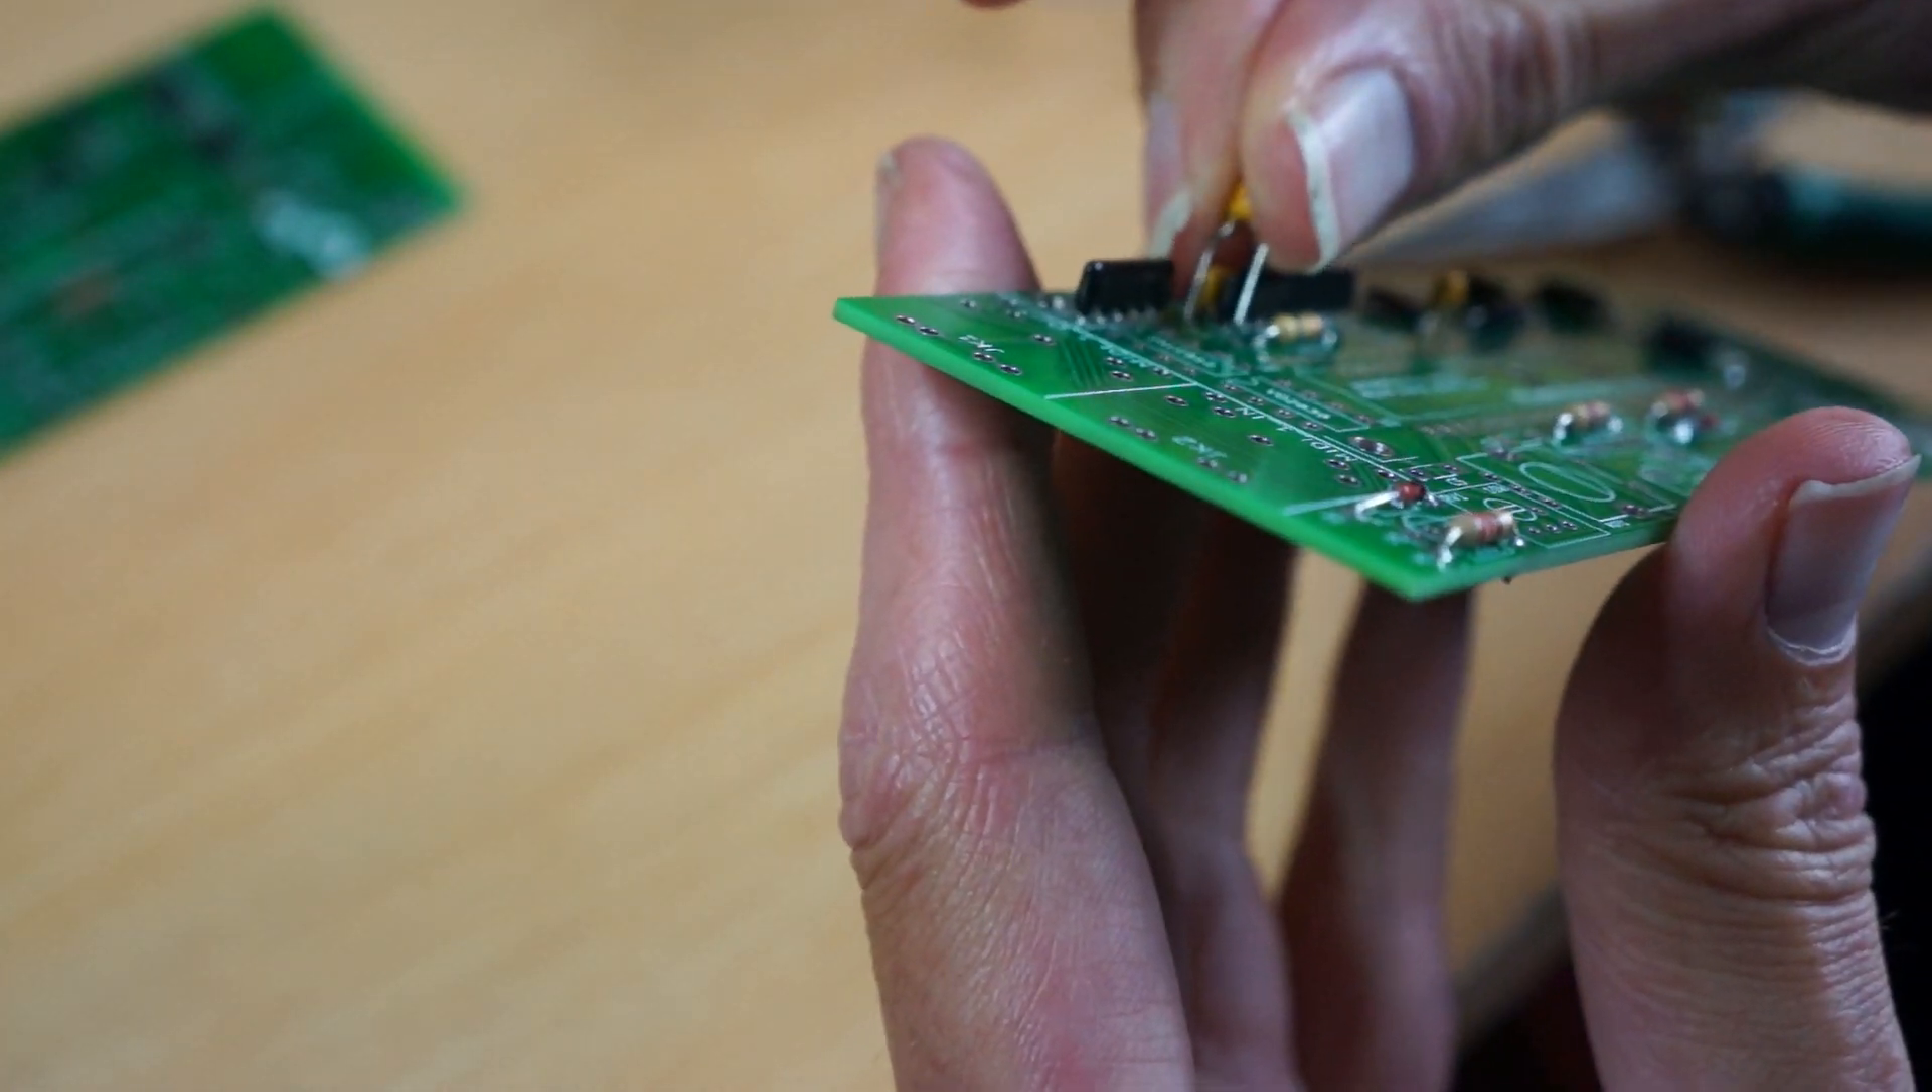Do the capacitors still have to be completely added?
Yes.